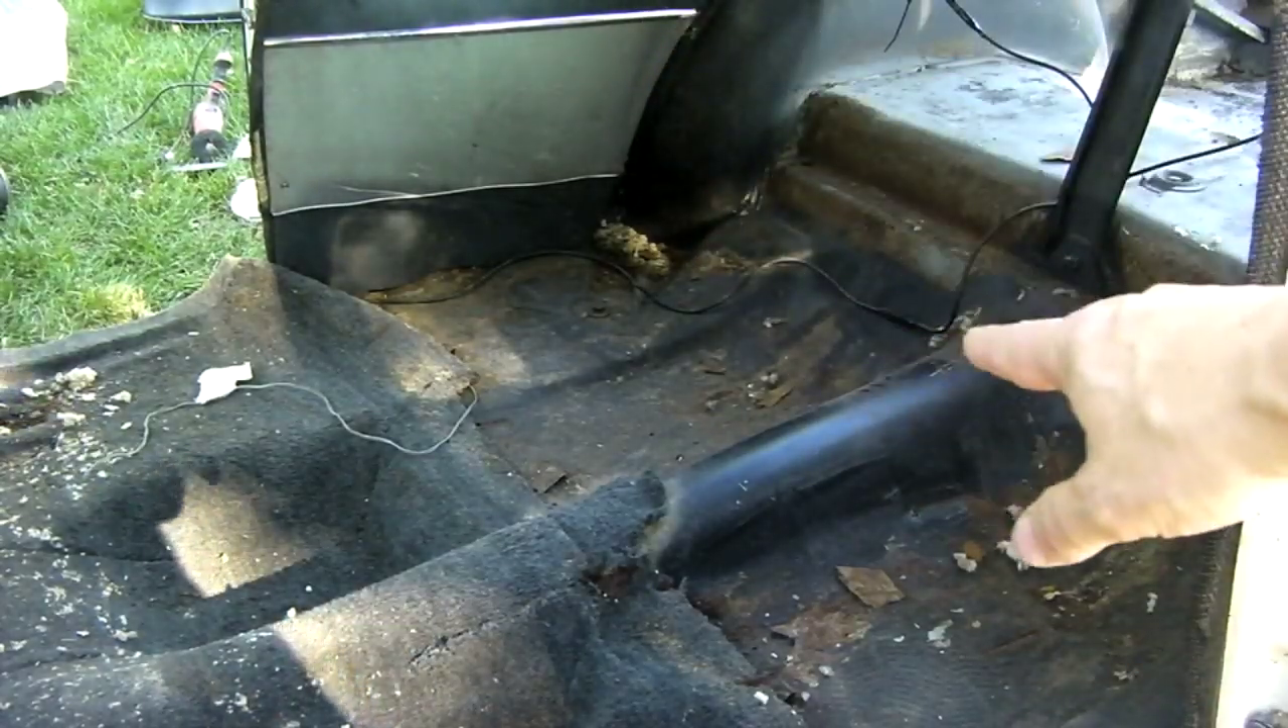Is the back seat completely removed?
Yes.